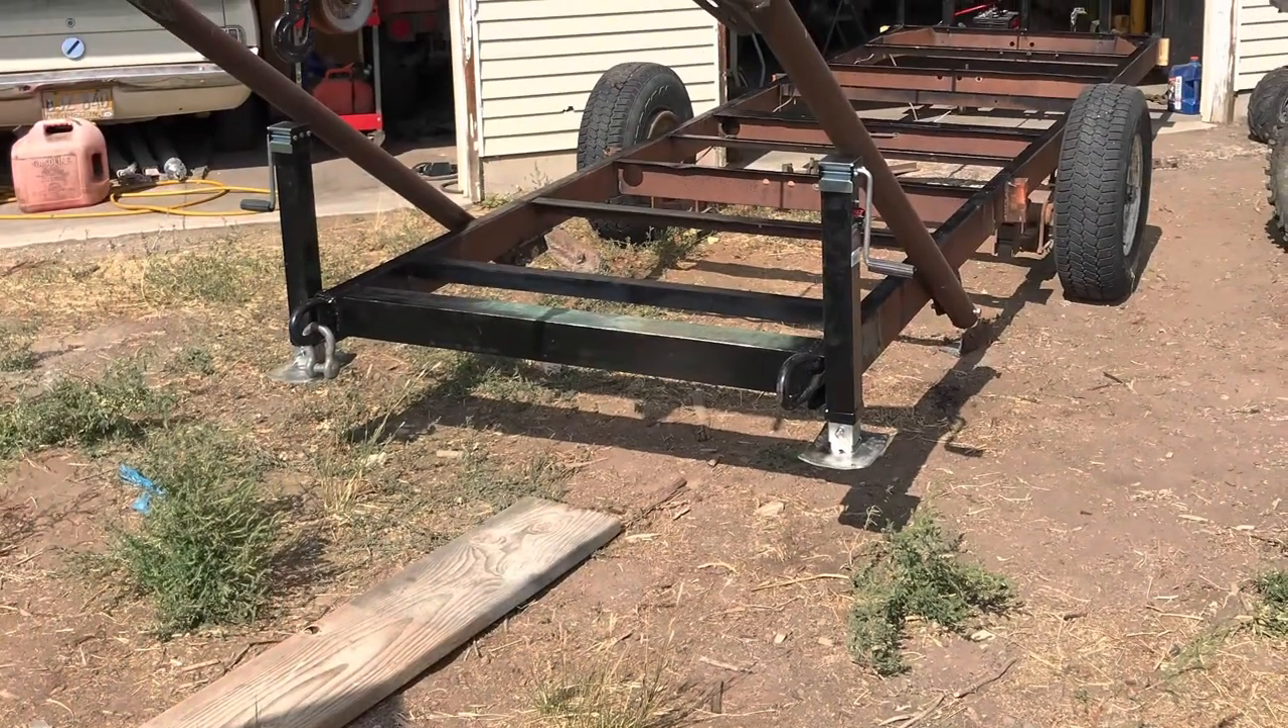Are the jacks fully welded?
Yes.